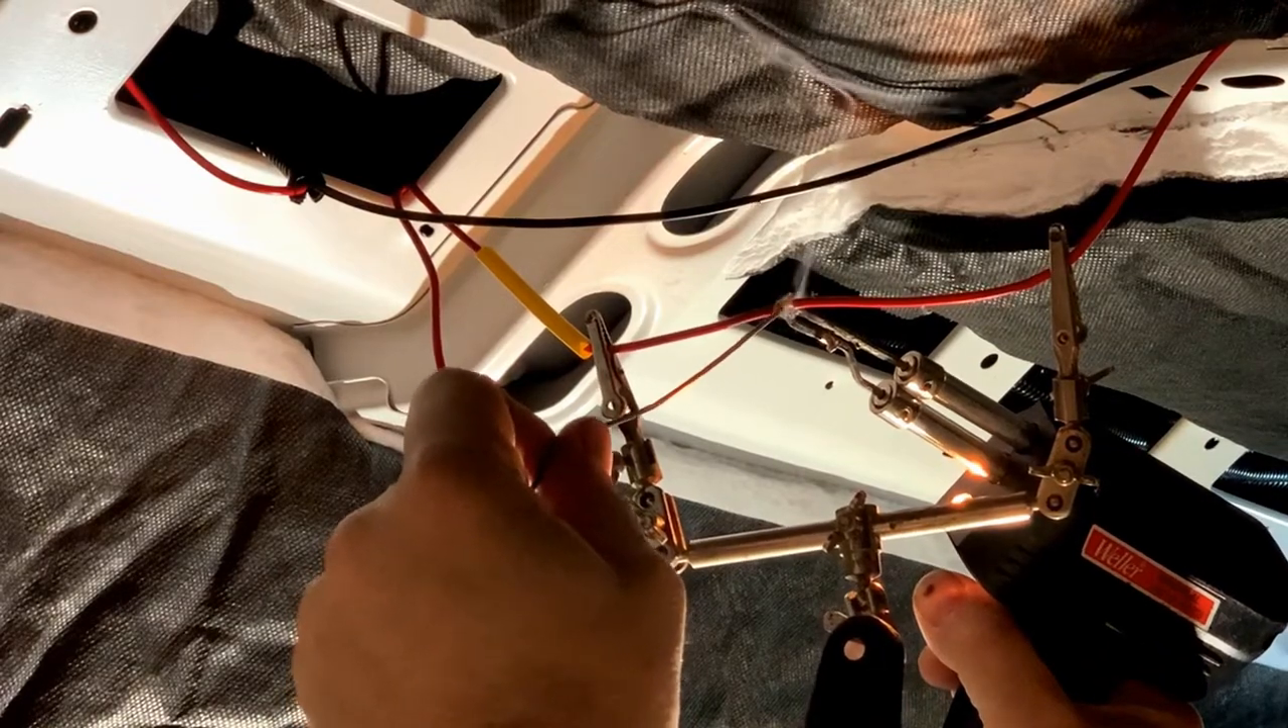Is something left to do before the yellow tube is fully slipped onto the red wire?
No.